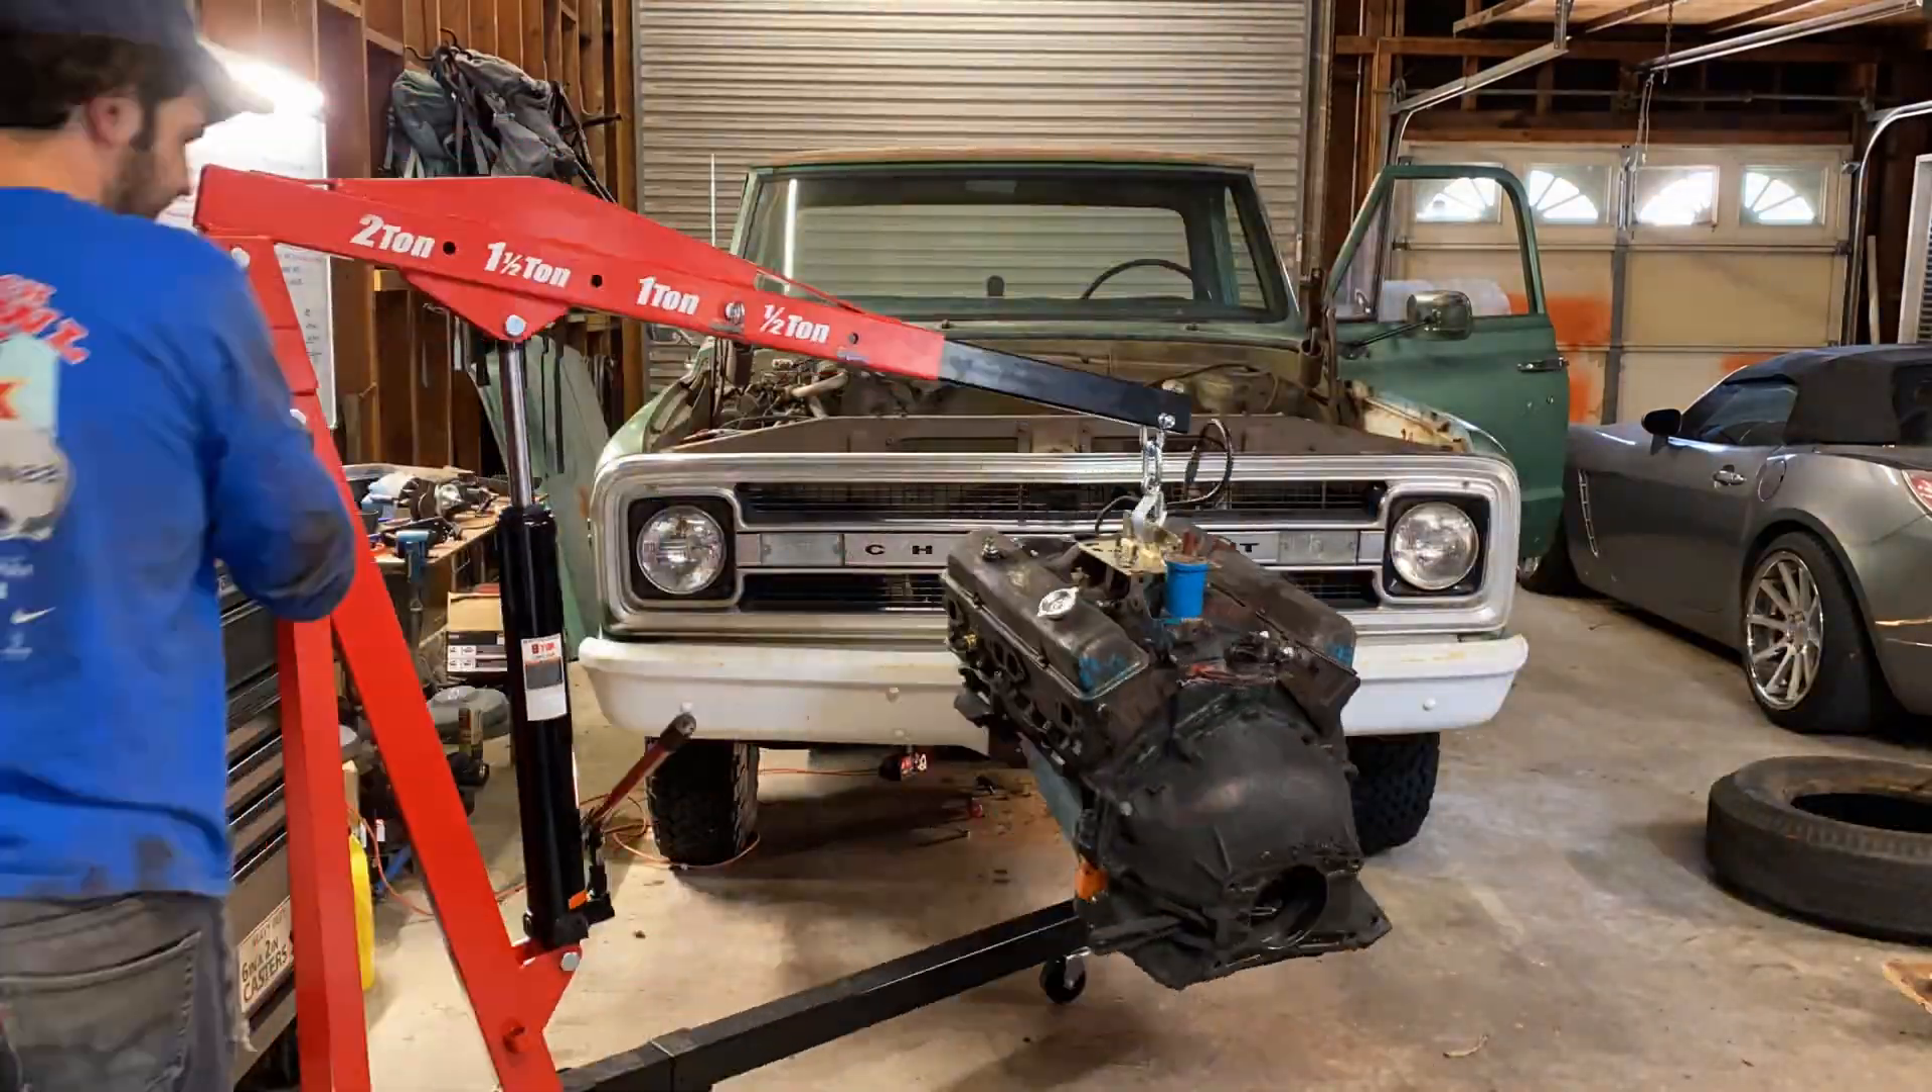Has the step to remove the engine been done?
Yes.